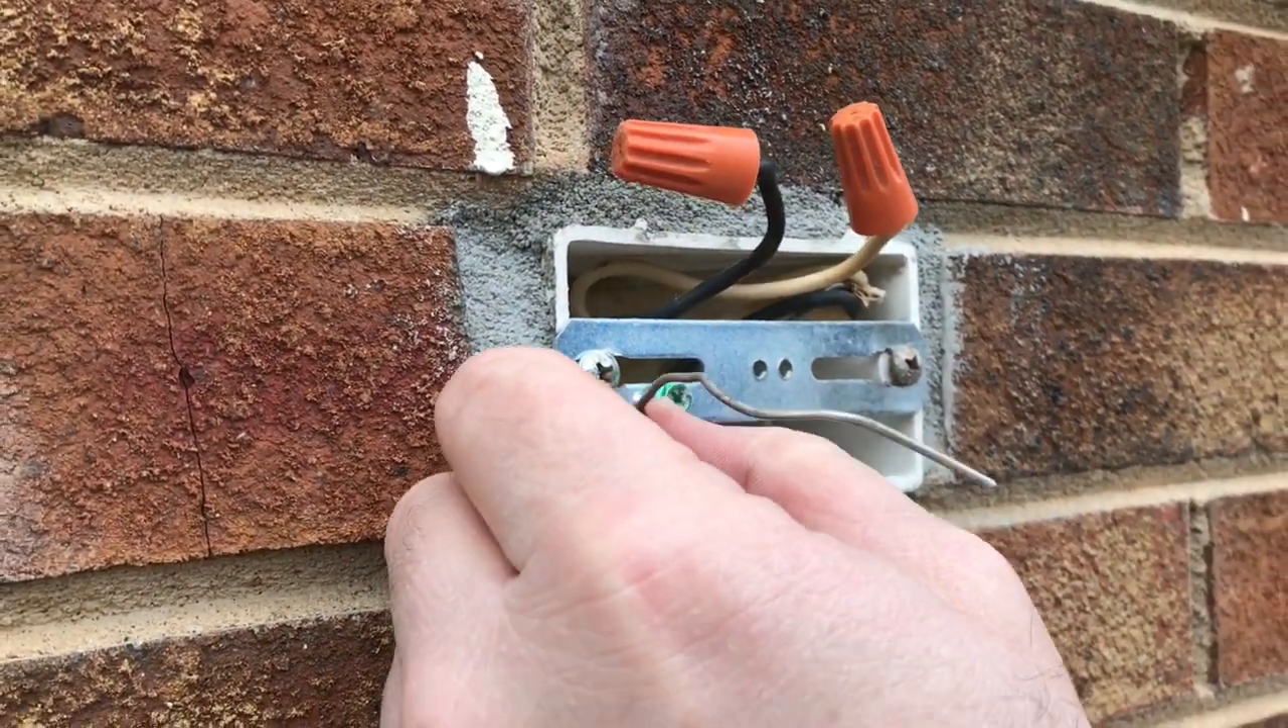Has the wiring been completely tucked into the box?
No.